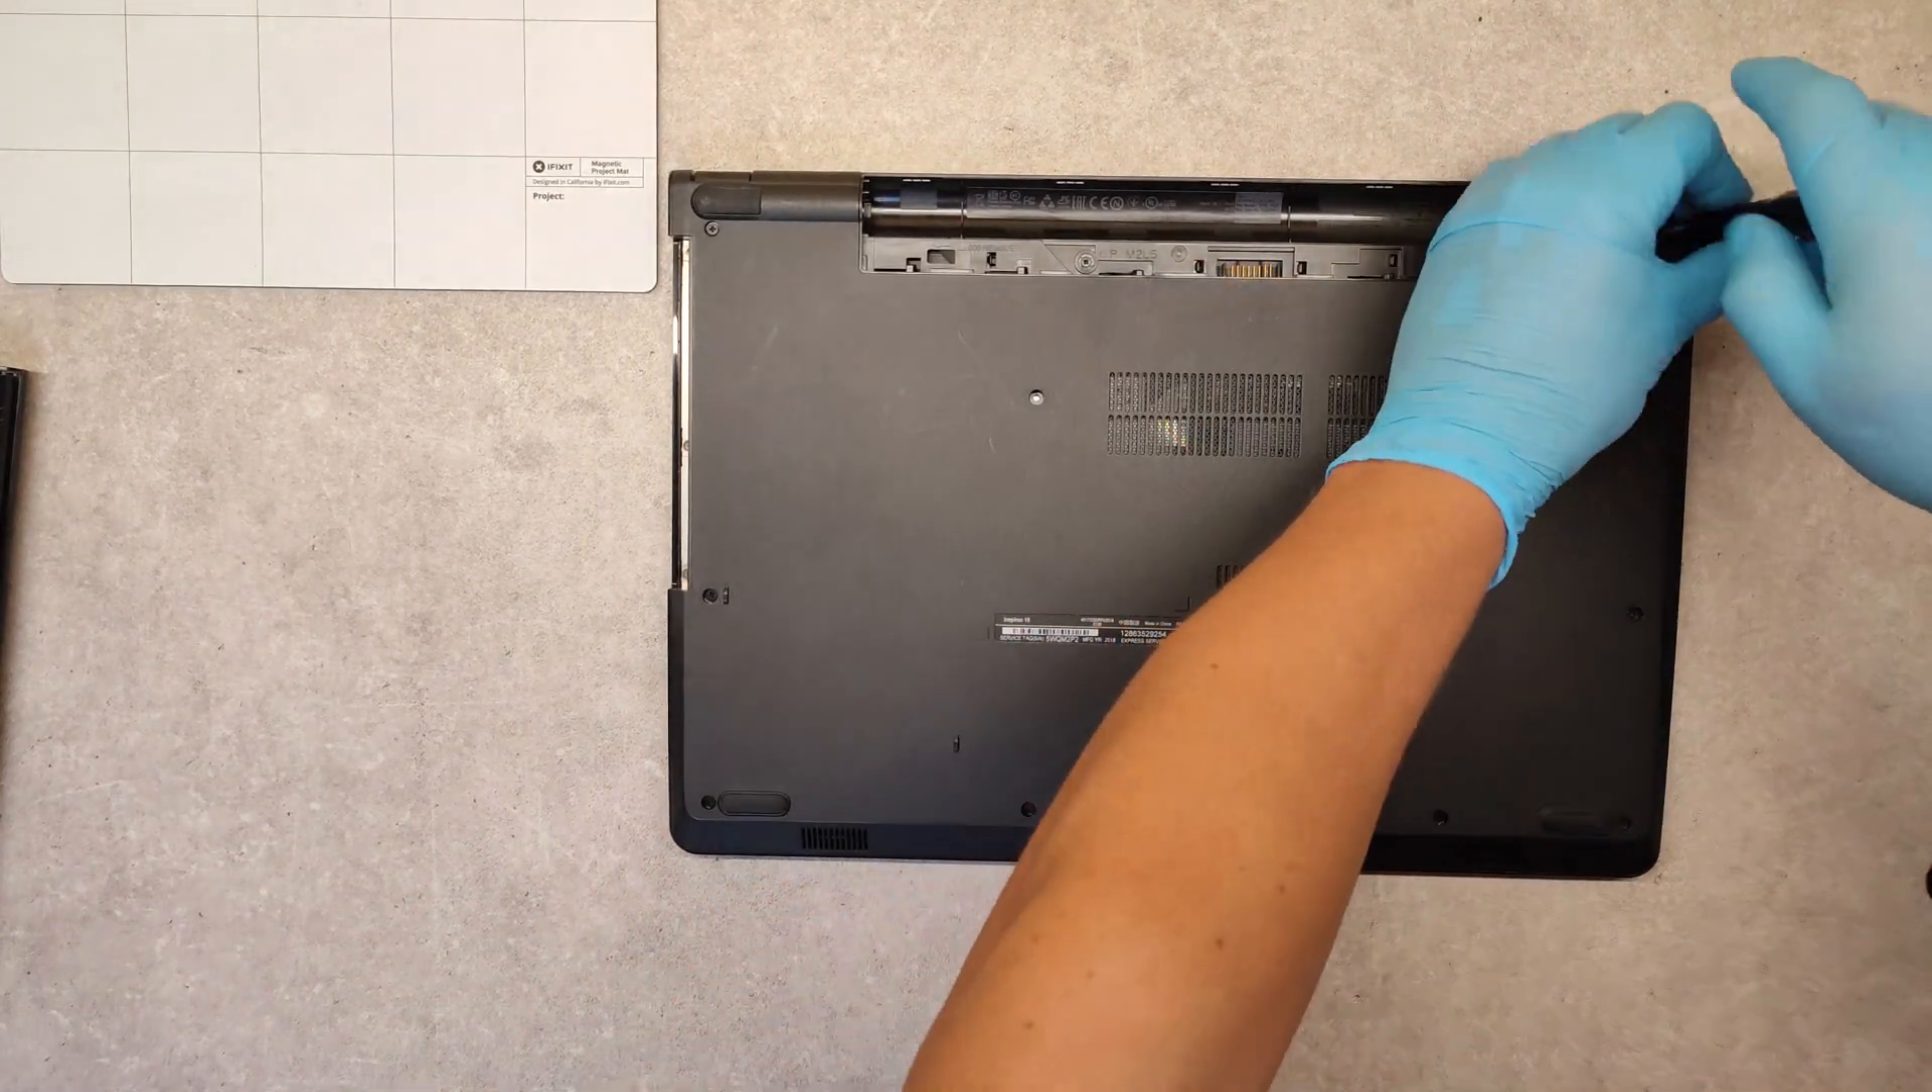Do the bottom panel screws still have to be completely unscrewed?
Yes.